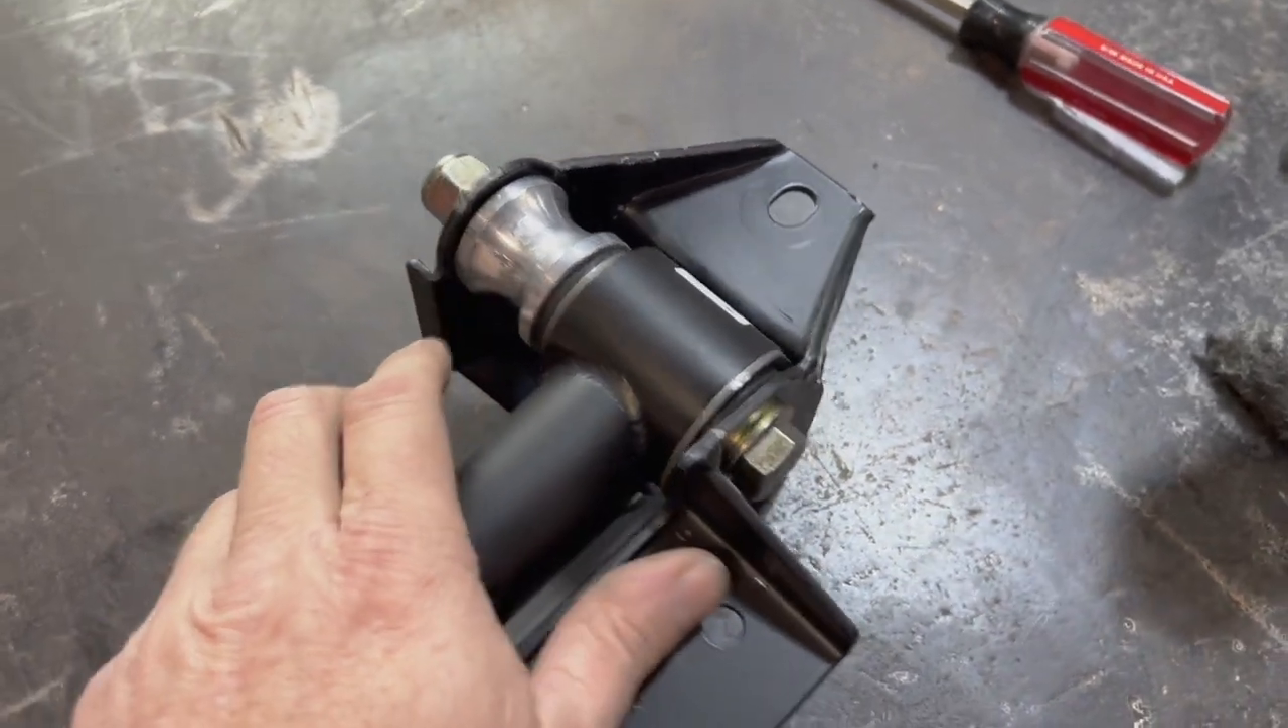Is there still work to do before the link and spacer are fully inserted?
No.